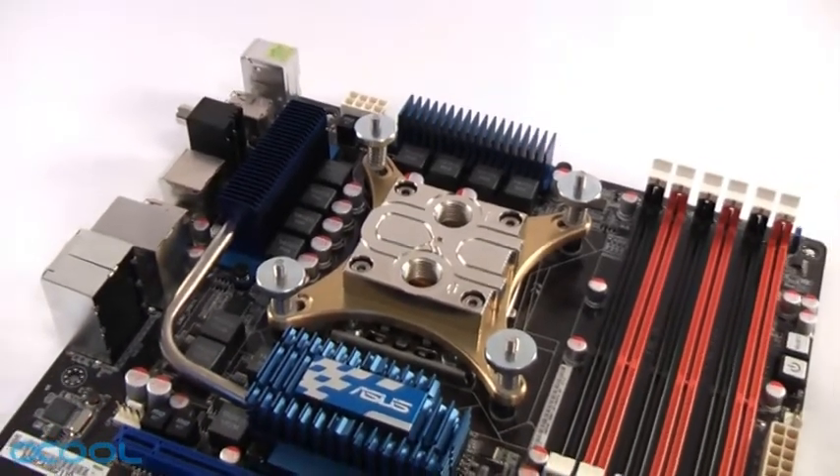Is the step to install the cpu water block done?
Yes.